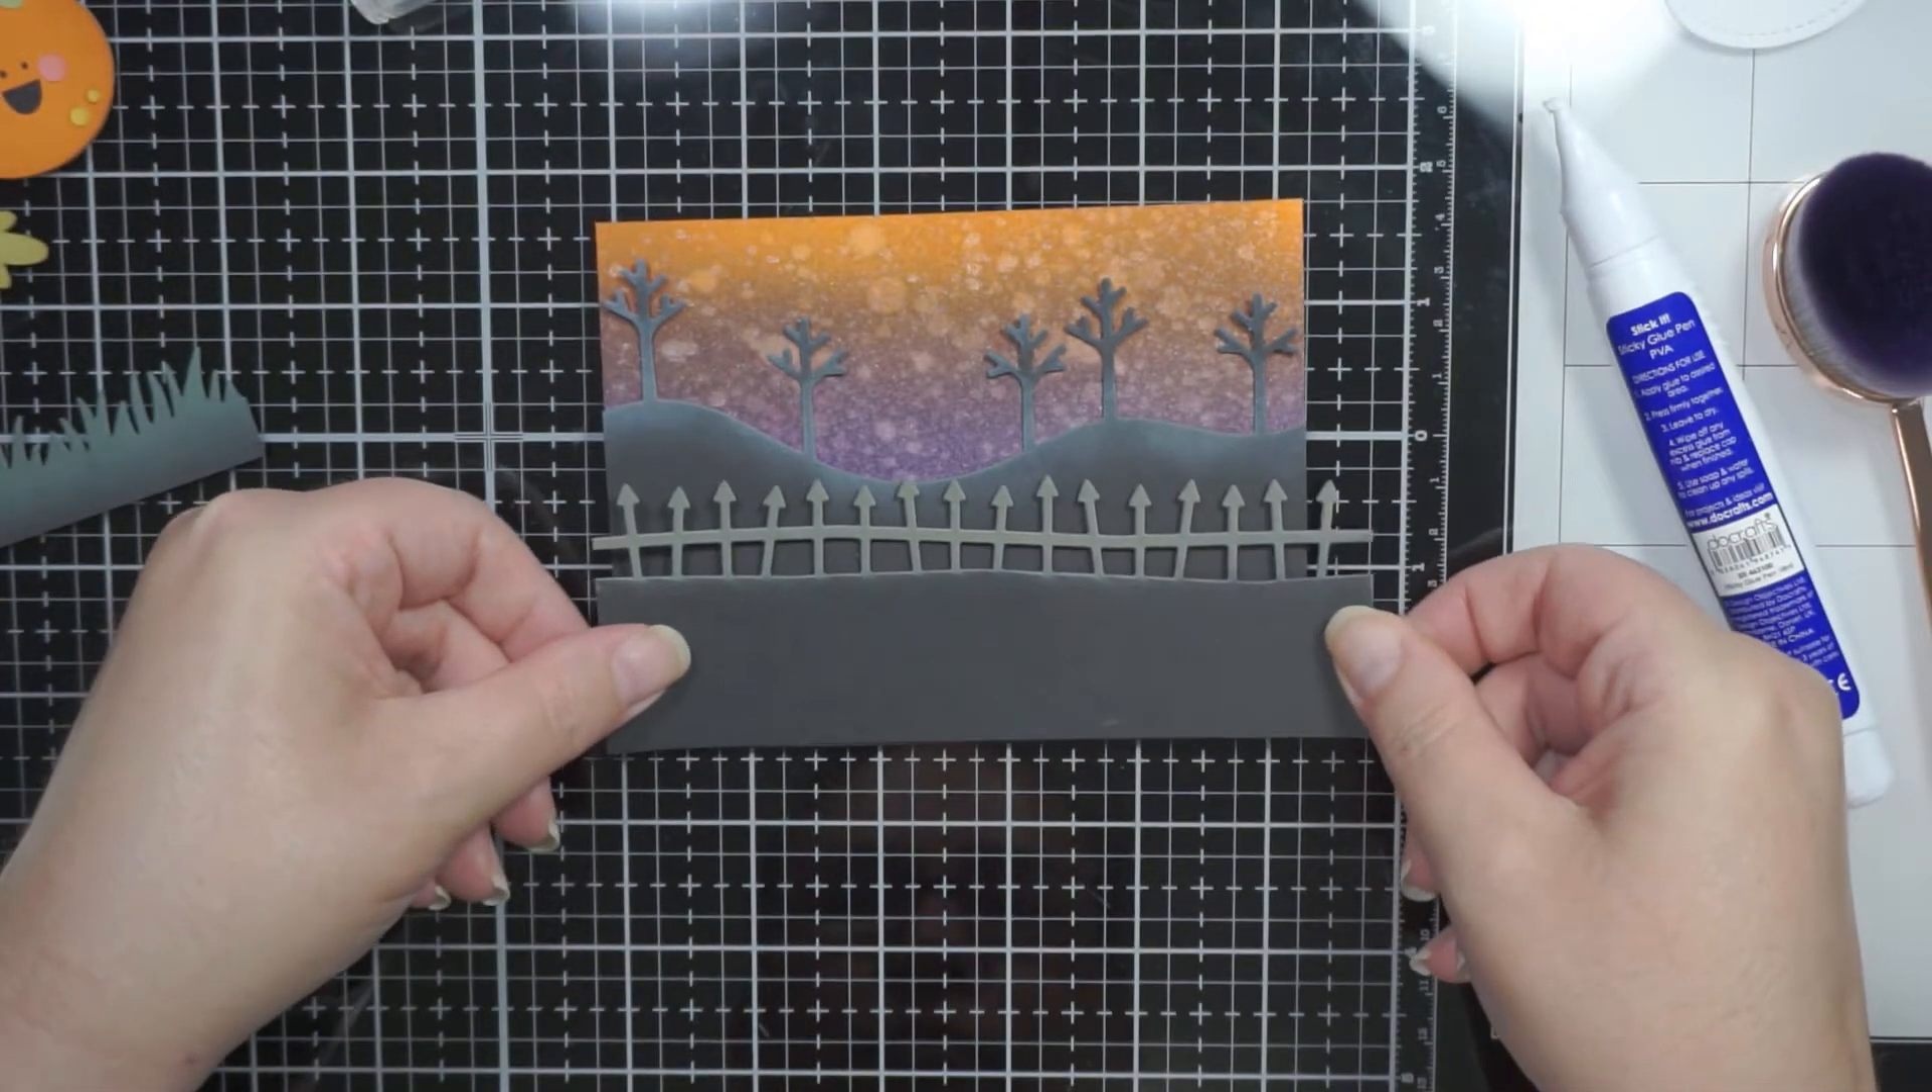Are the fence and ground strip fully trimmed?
No.